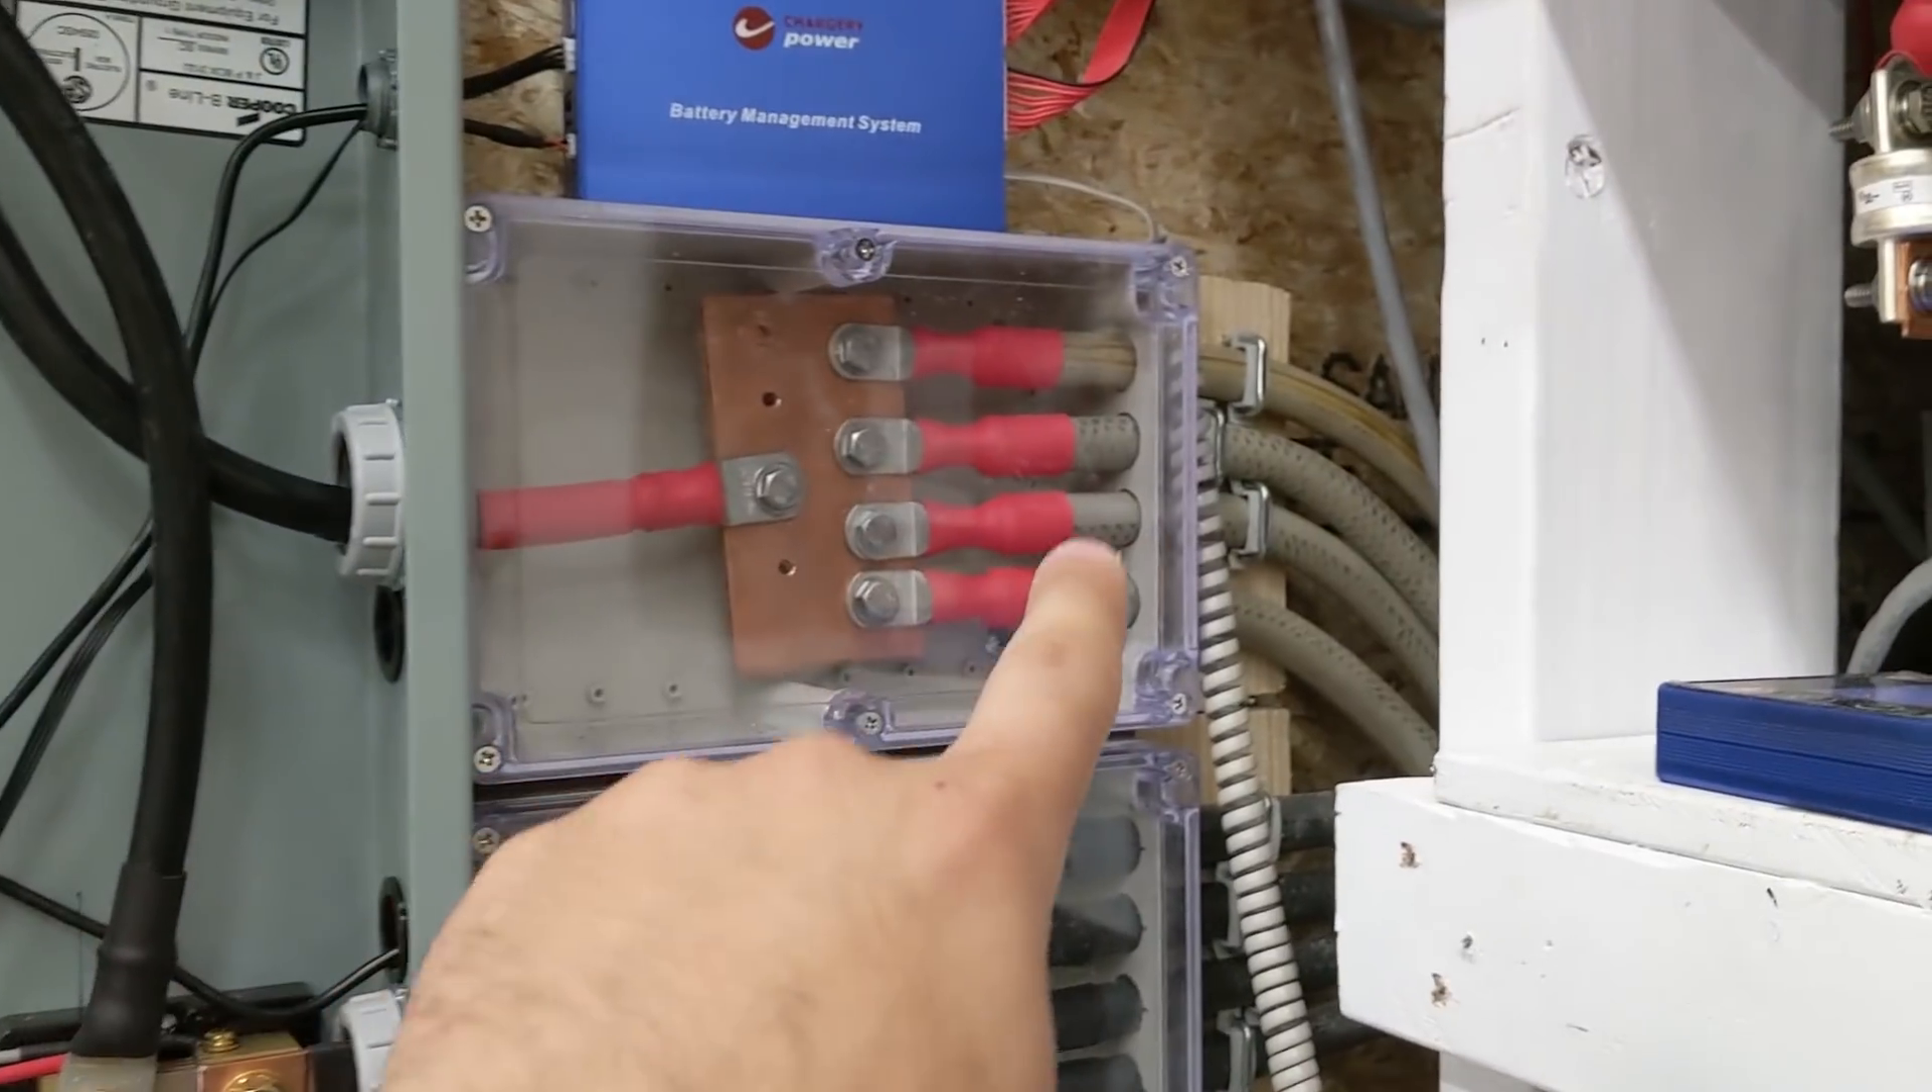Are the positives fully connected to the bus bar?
Yes.